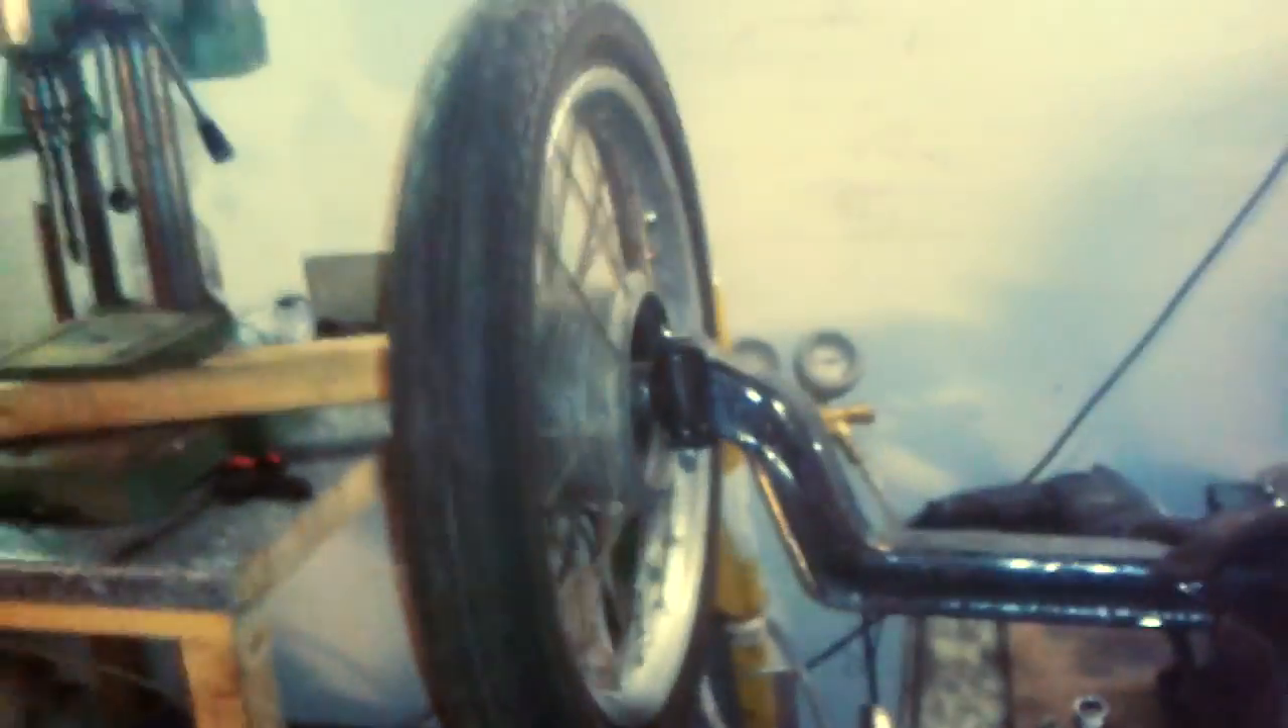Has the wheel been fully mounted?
Yes.